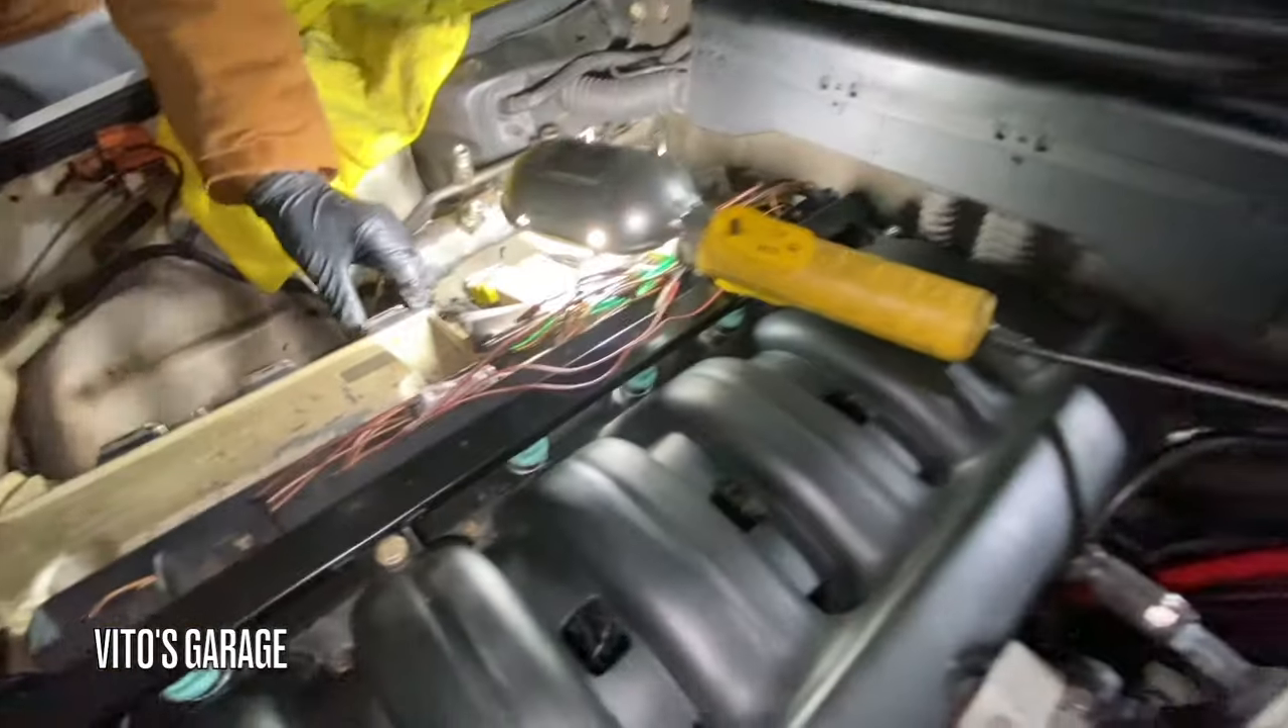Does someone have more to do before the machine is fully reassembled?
Yes.